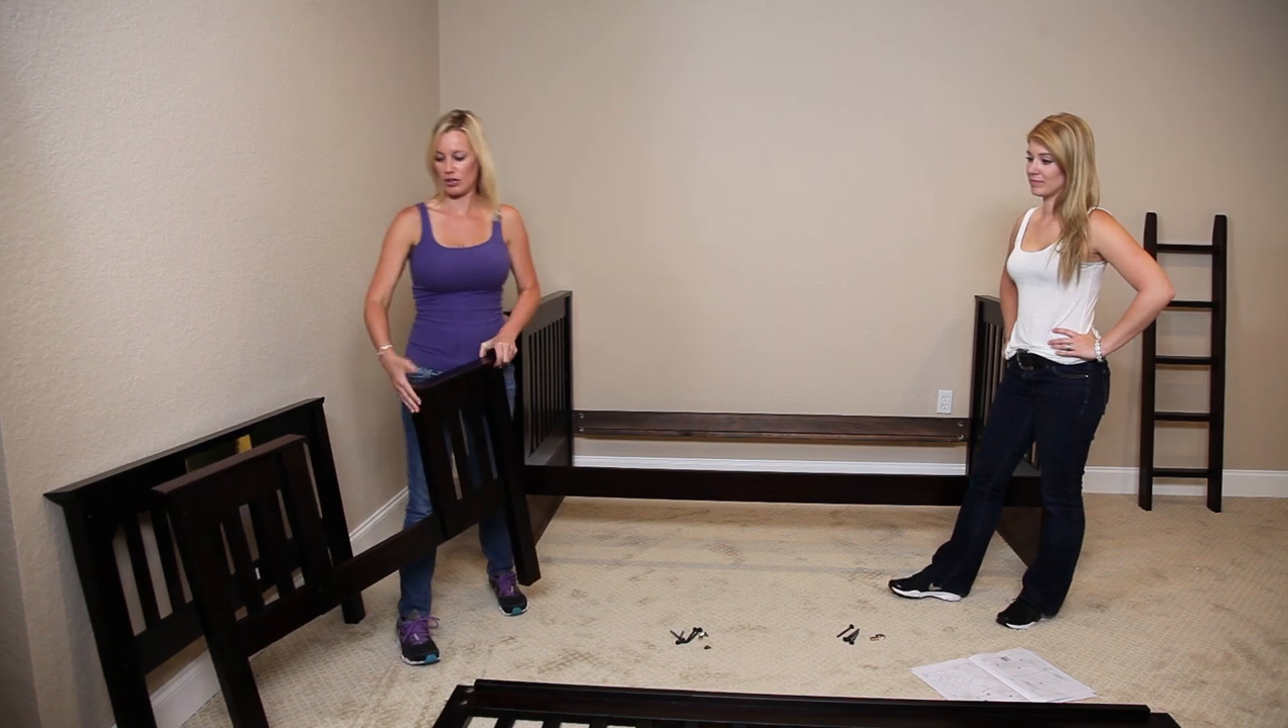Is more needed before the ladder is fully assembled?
No.